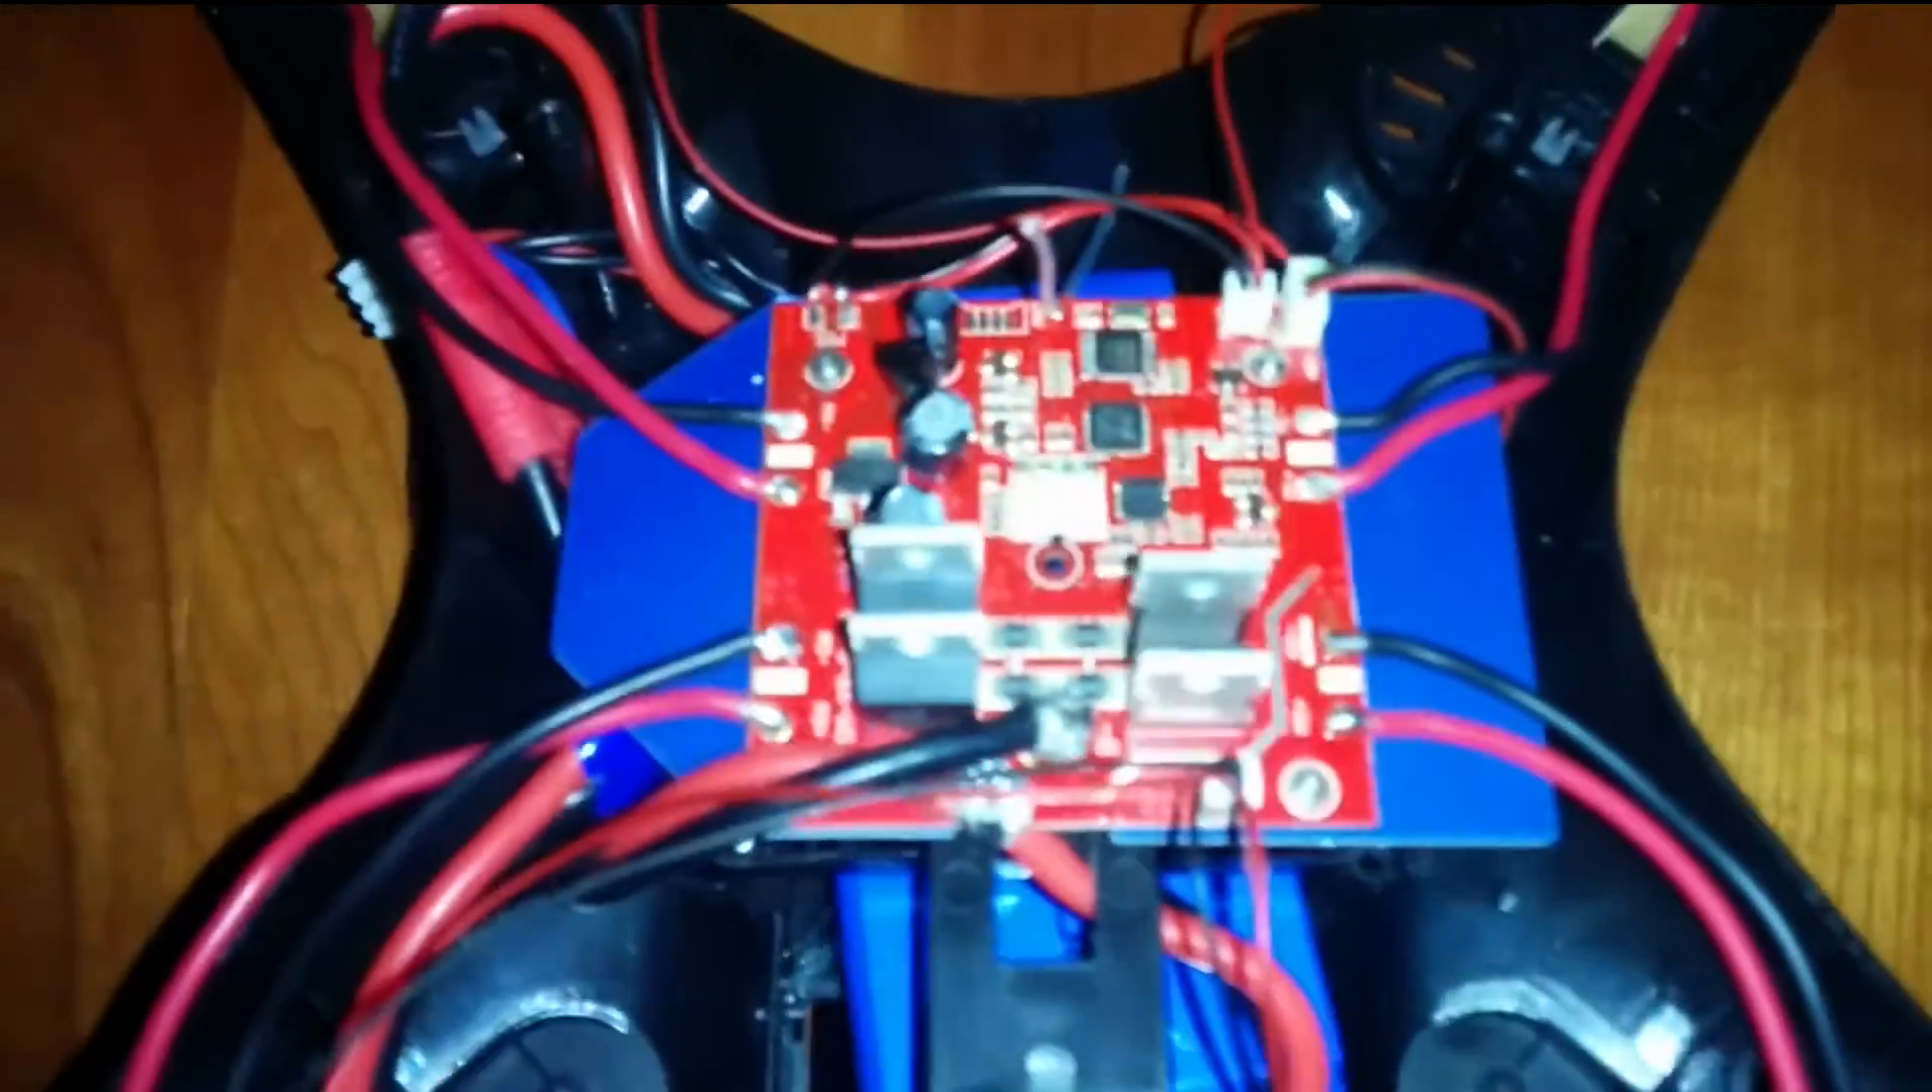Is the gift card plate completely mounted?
Yes.